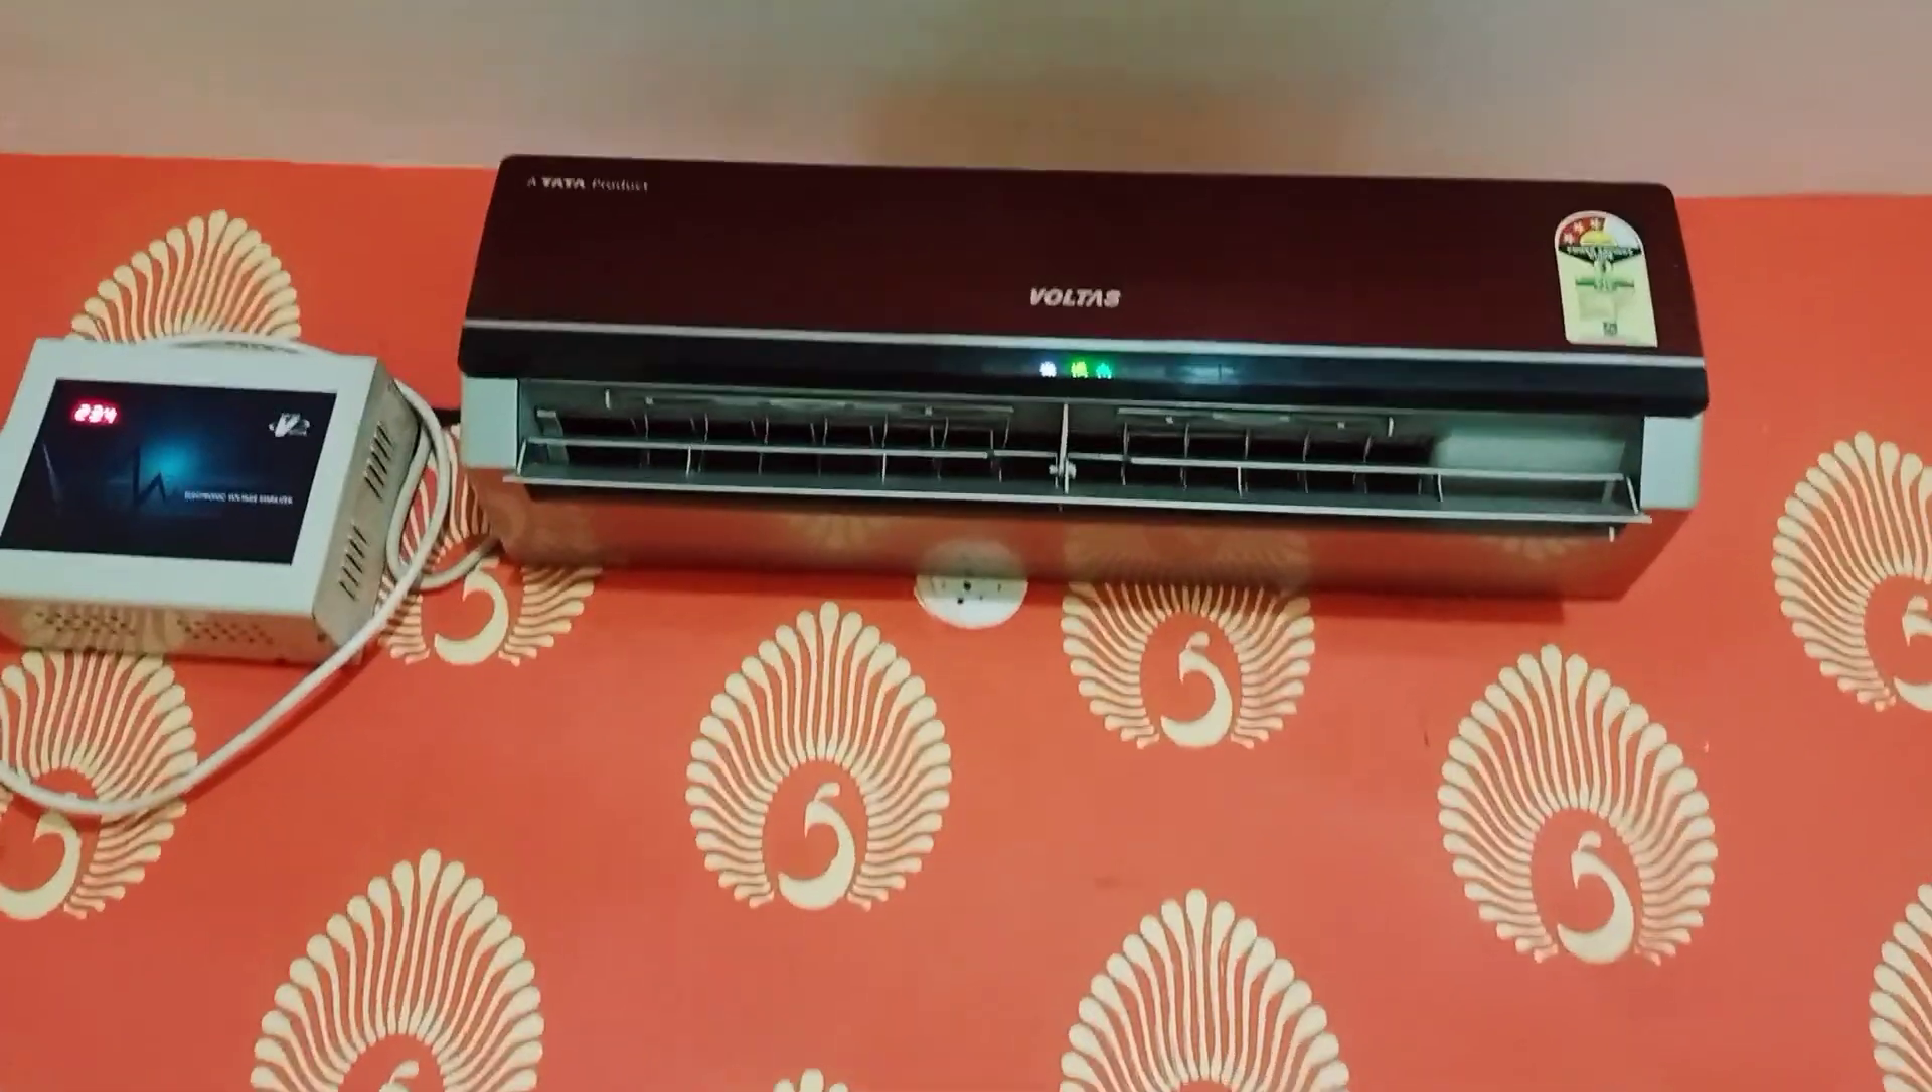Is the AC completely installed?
Yes.